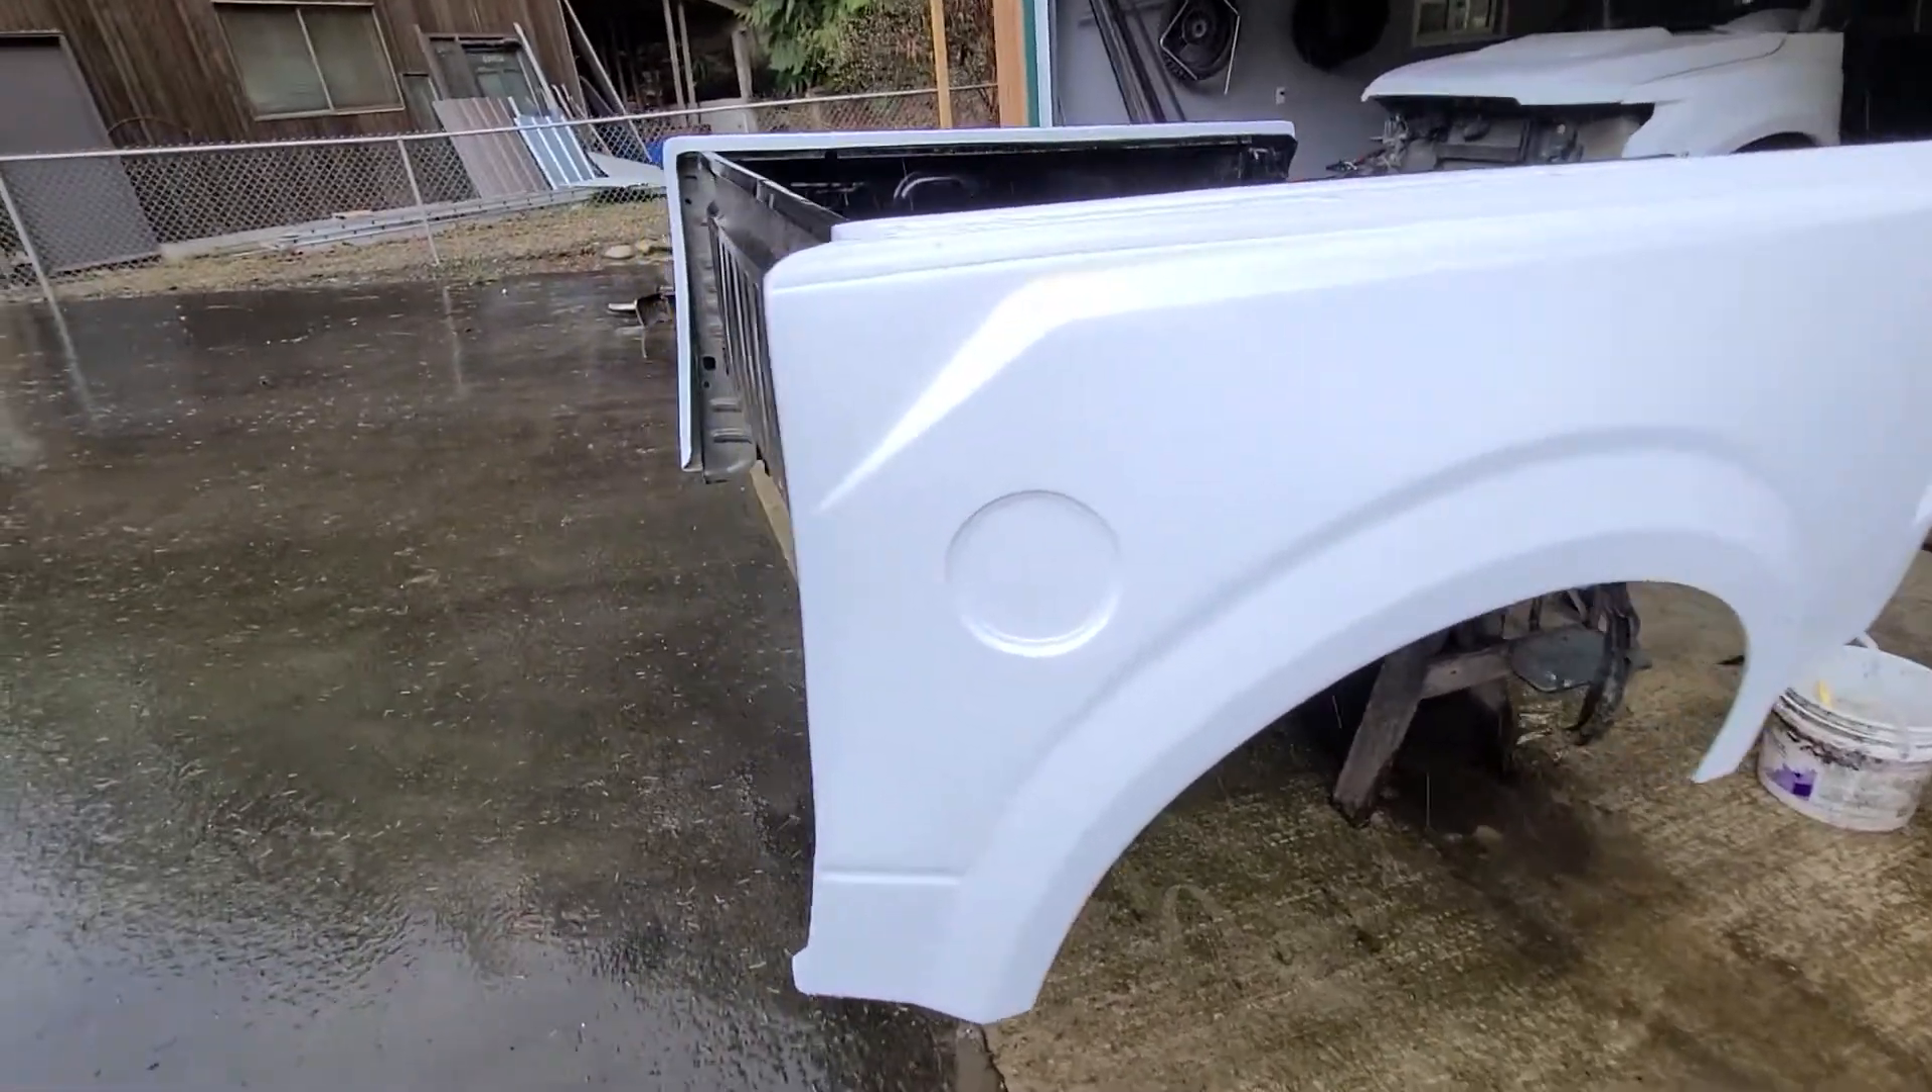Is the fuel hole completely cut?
No.